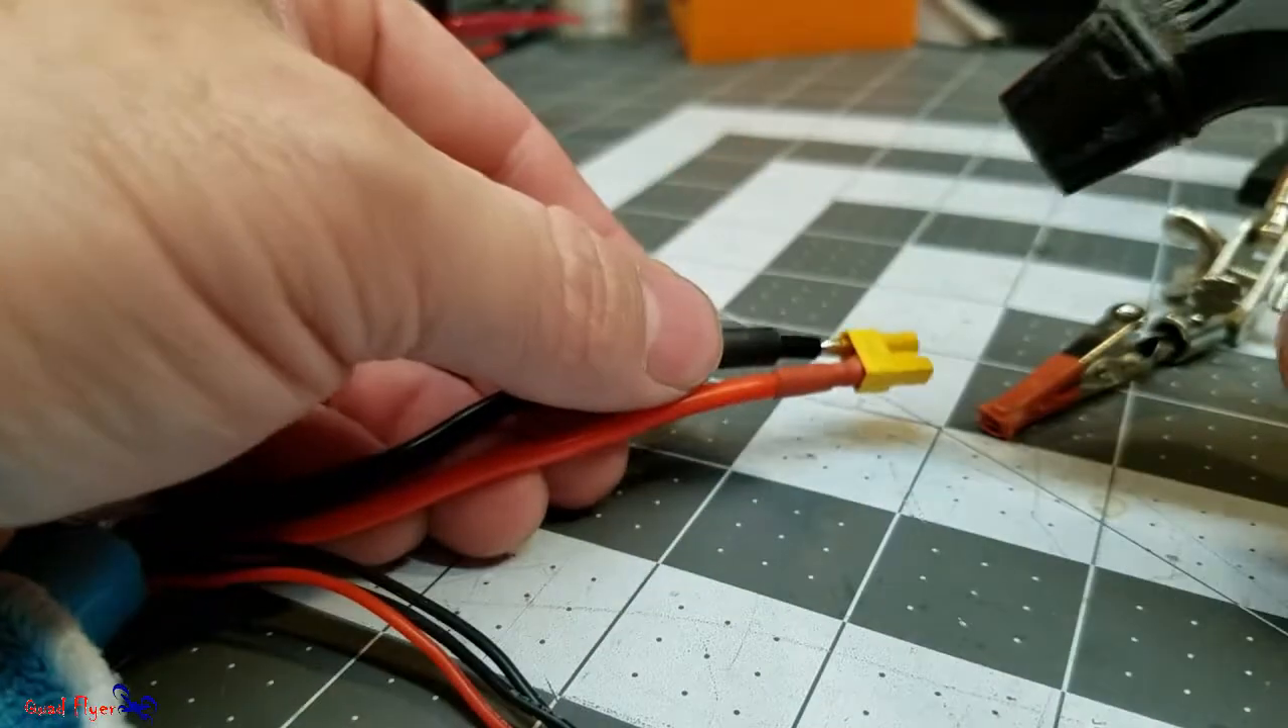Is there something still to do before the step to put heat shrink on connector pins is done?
Yes.